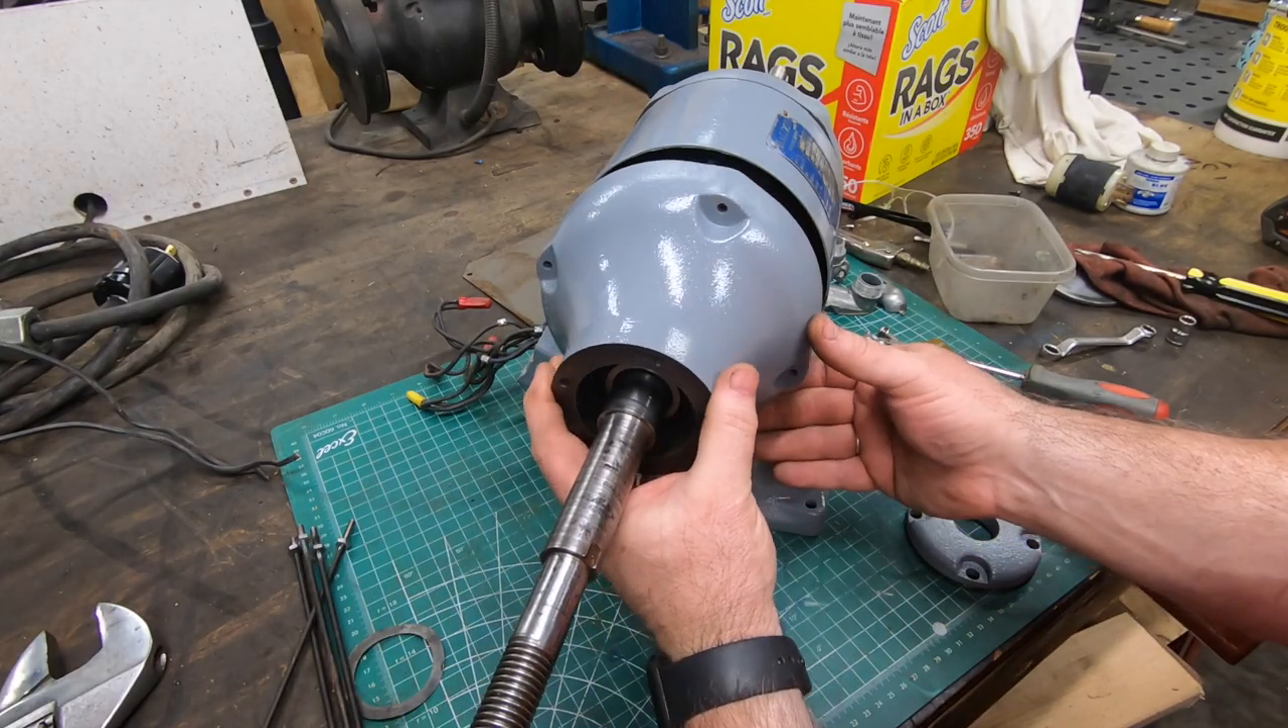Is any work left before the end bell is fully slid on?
Yes.